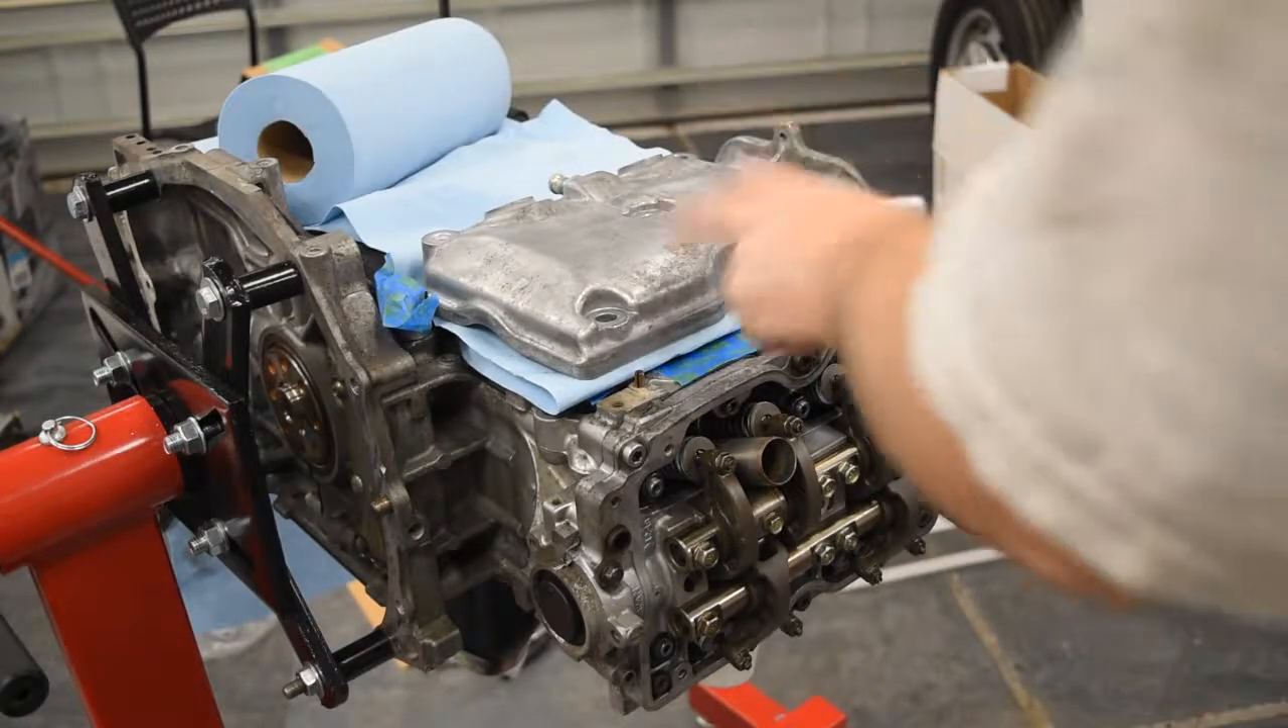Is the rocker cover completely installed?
No.